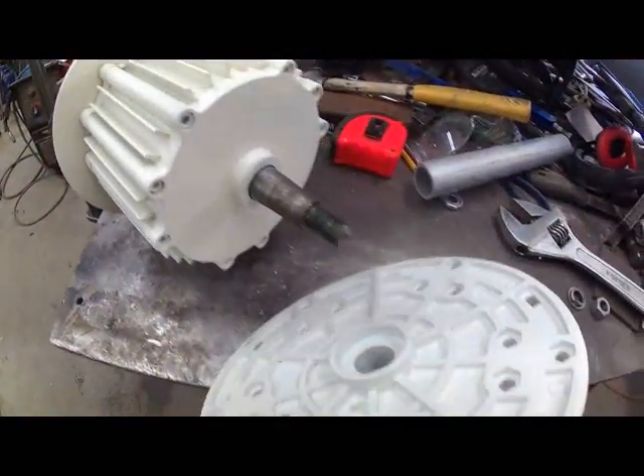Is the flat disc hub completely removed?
Yes.